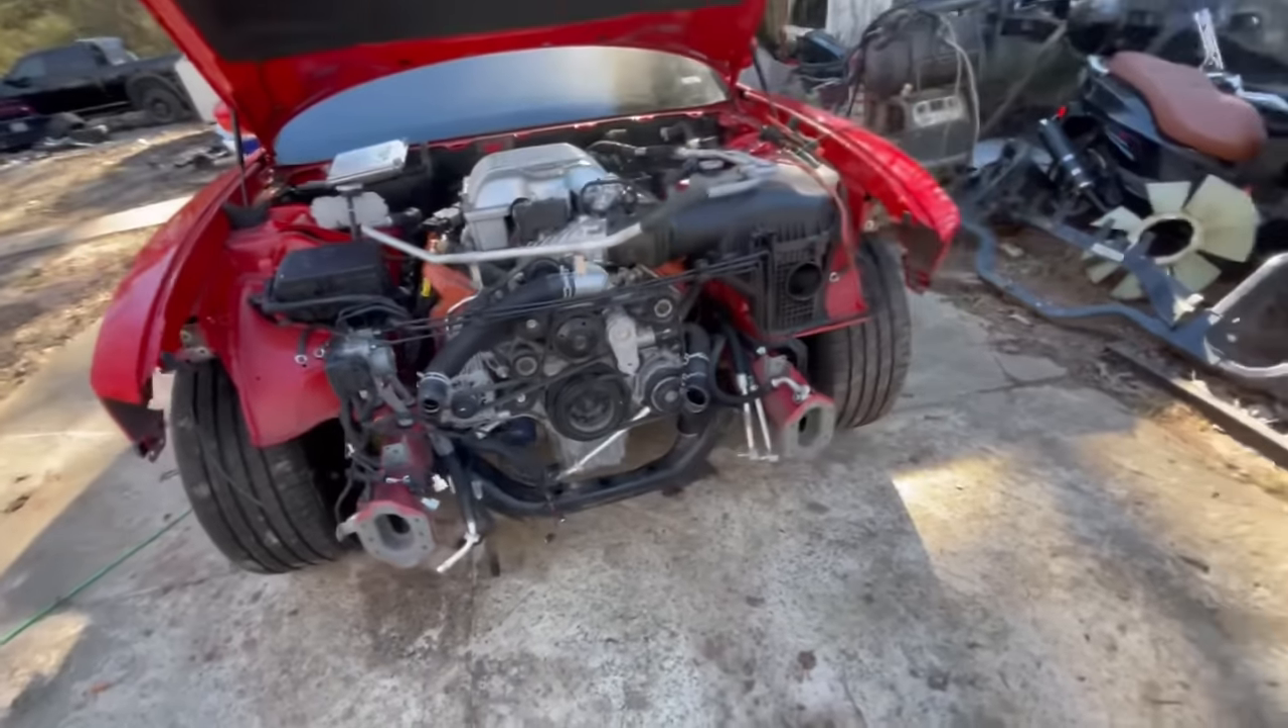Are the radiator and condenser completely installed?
No.